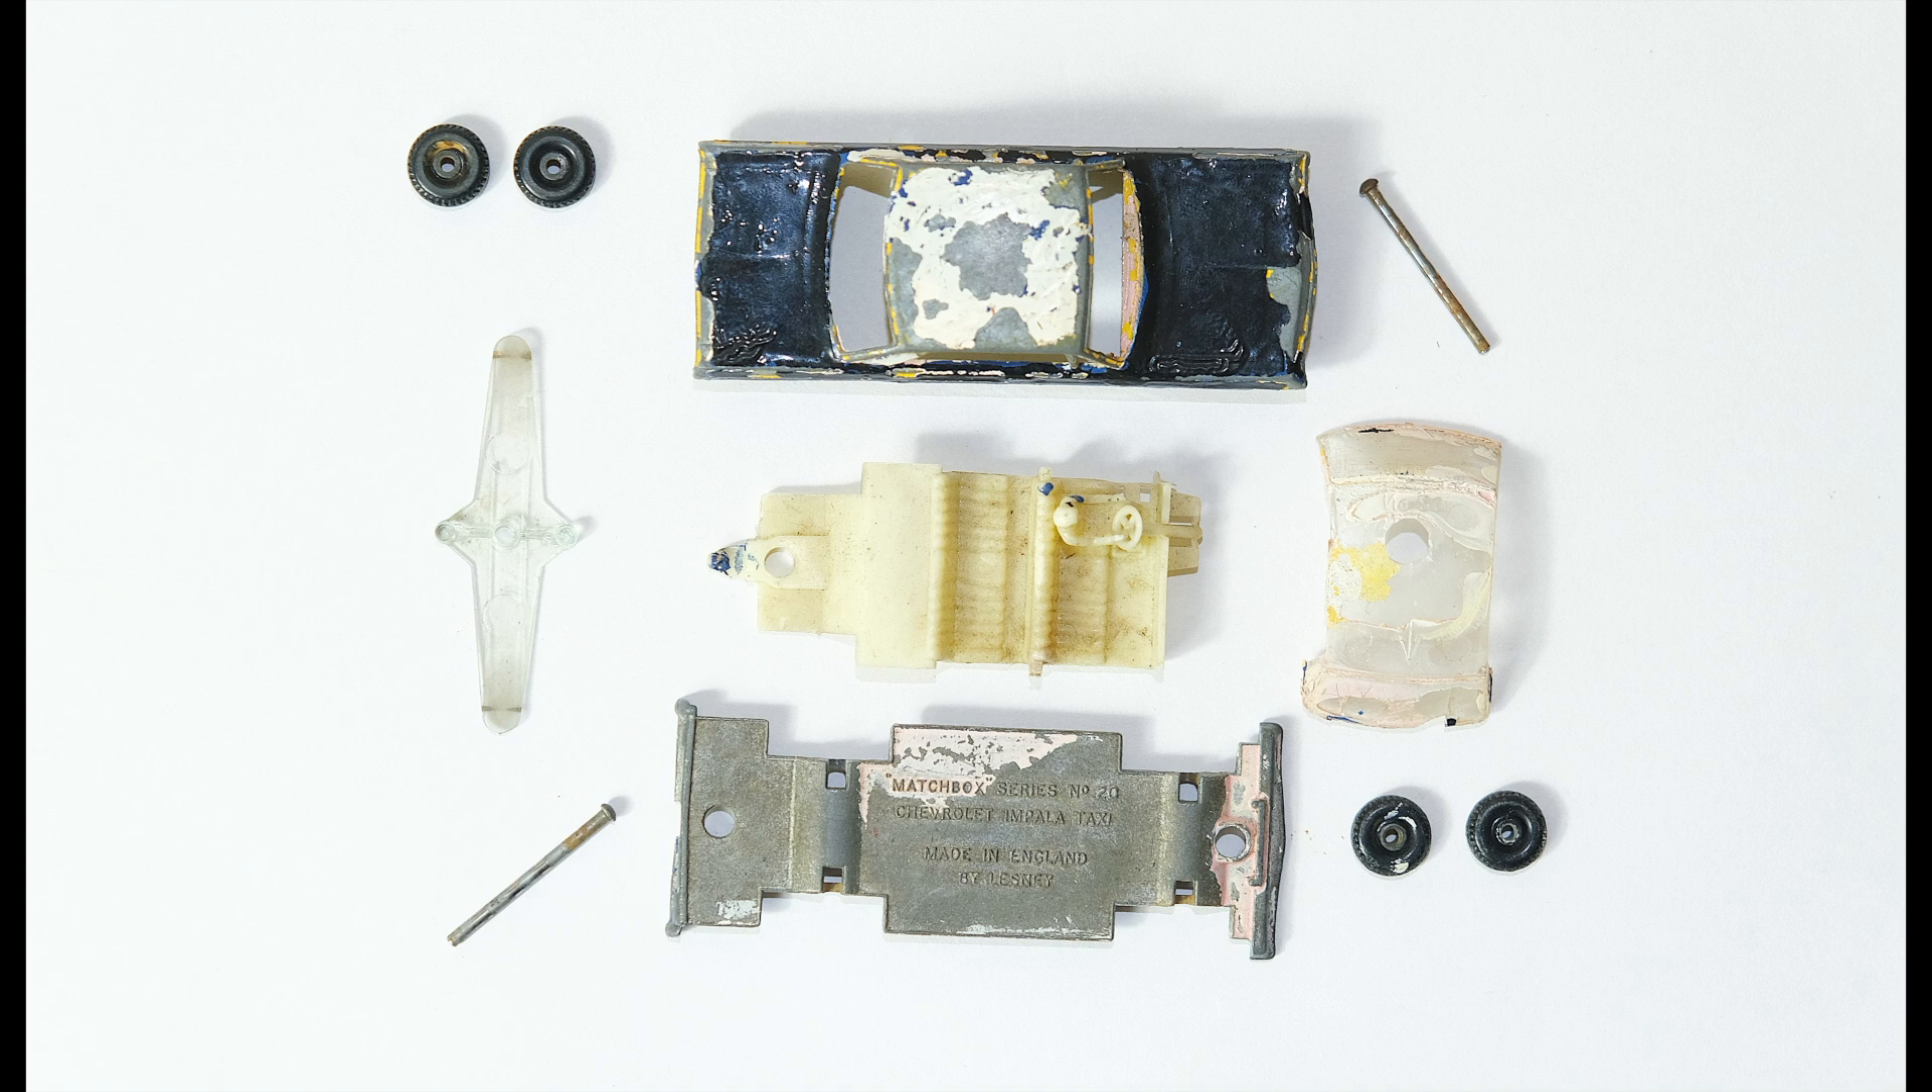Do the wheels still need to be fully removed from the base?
No.